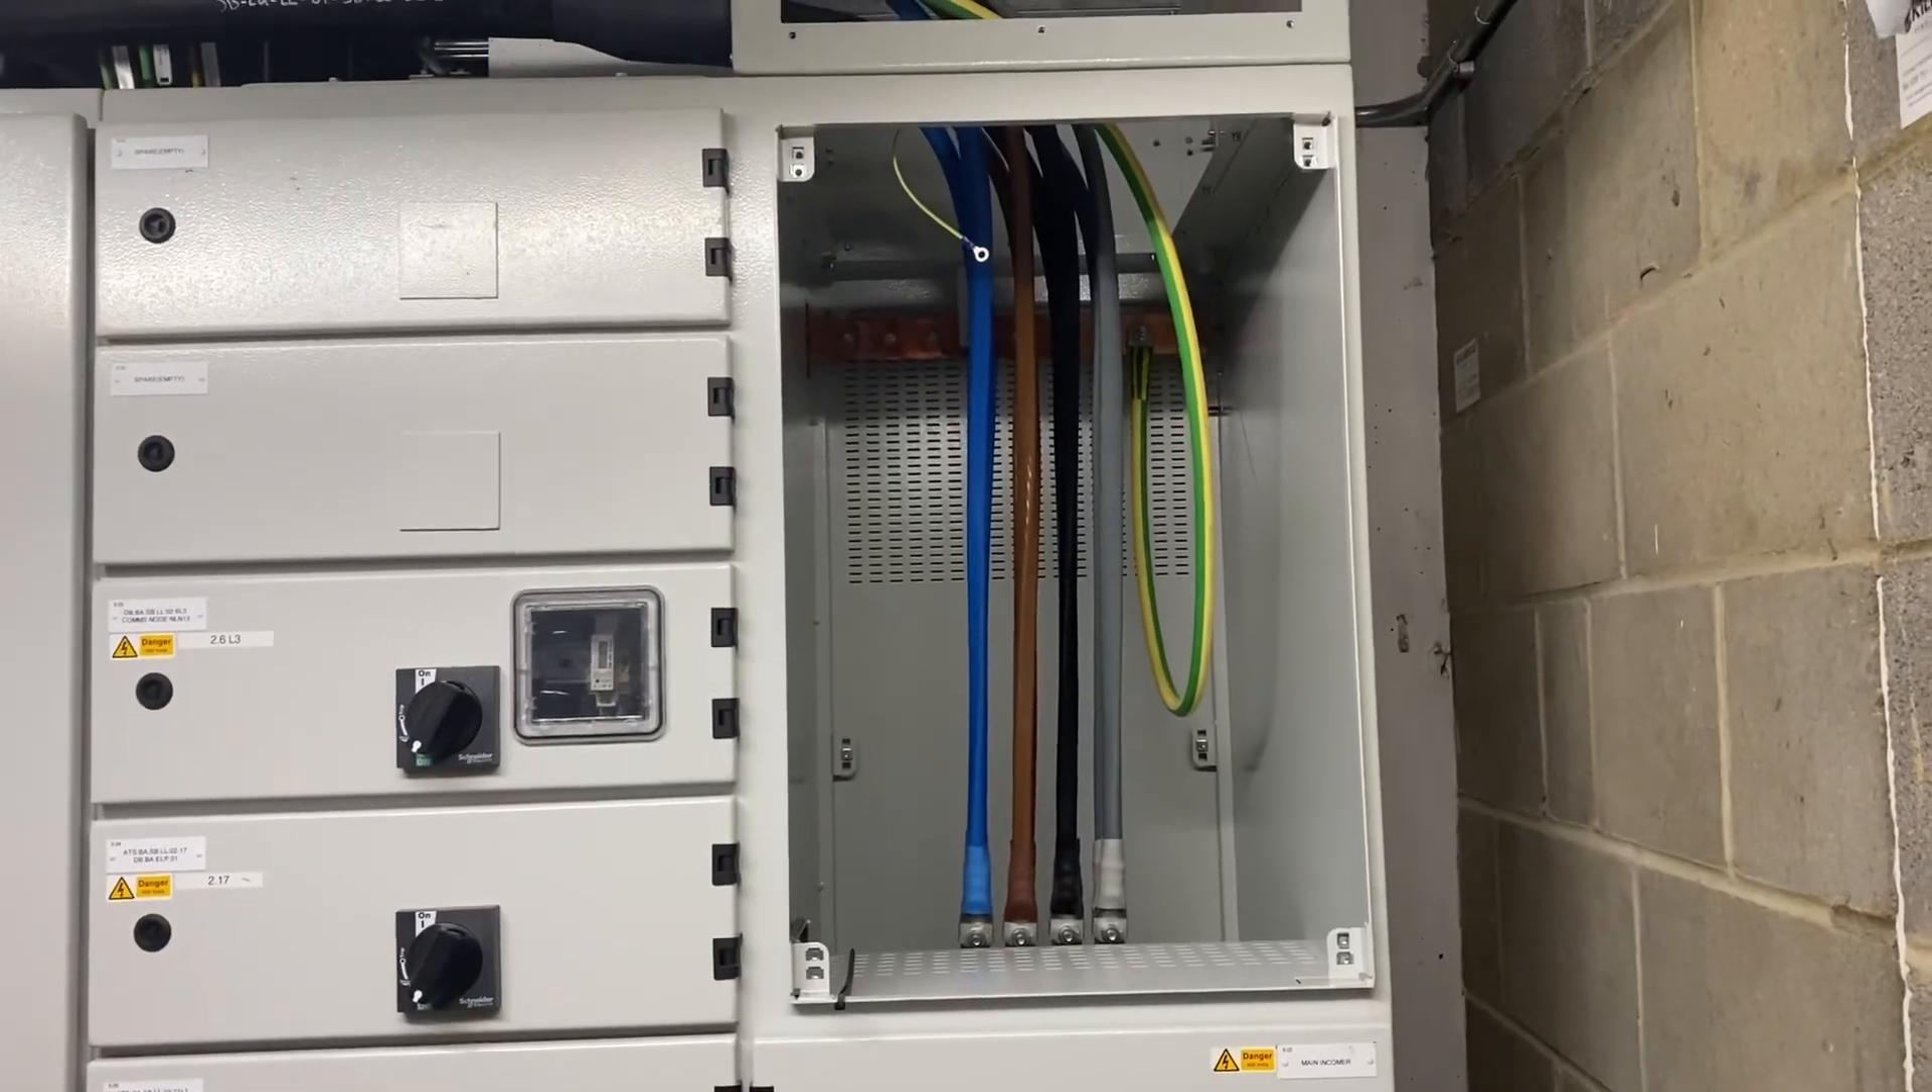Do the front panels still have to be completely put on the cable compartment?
Yes.